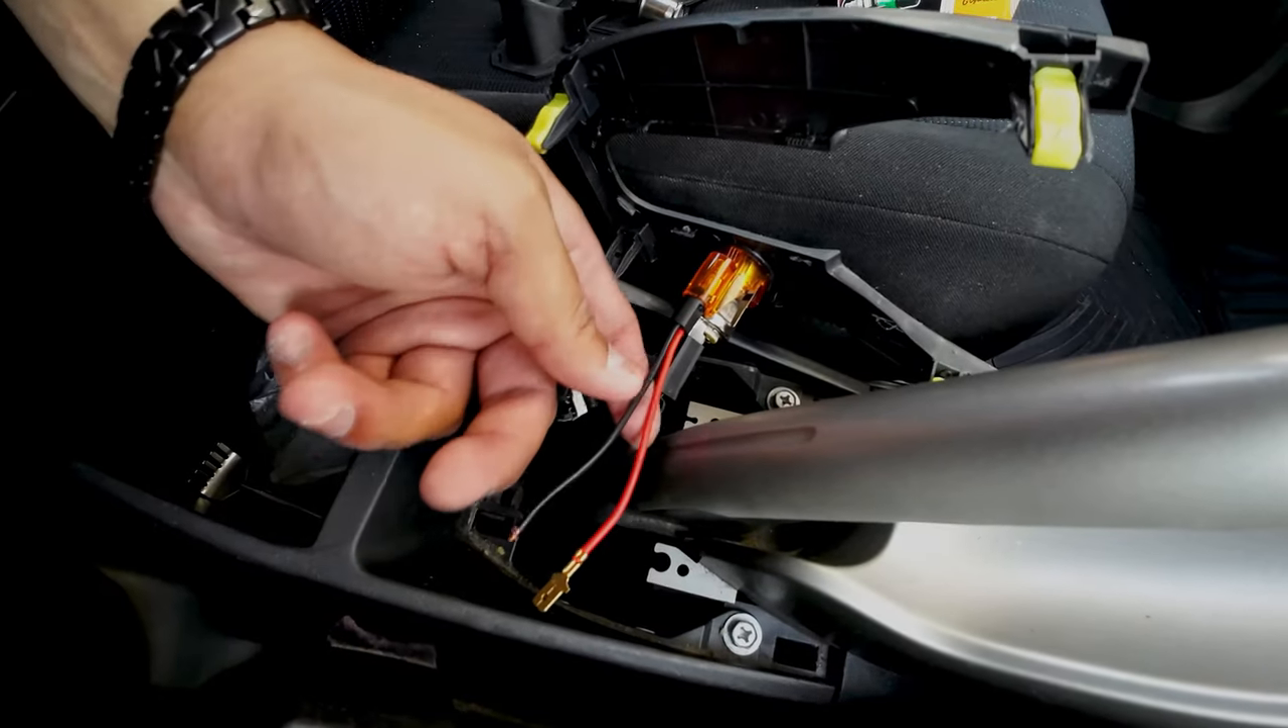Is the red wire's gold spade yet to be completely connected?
Yes.